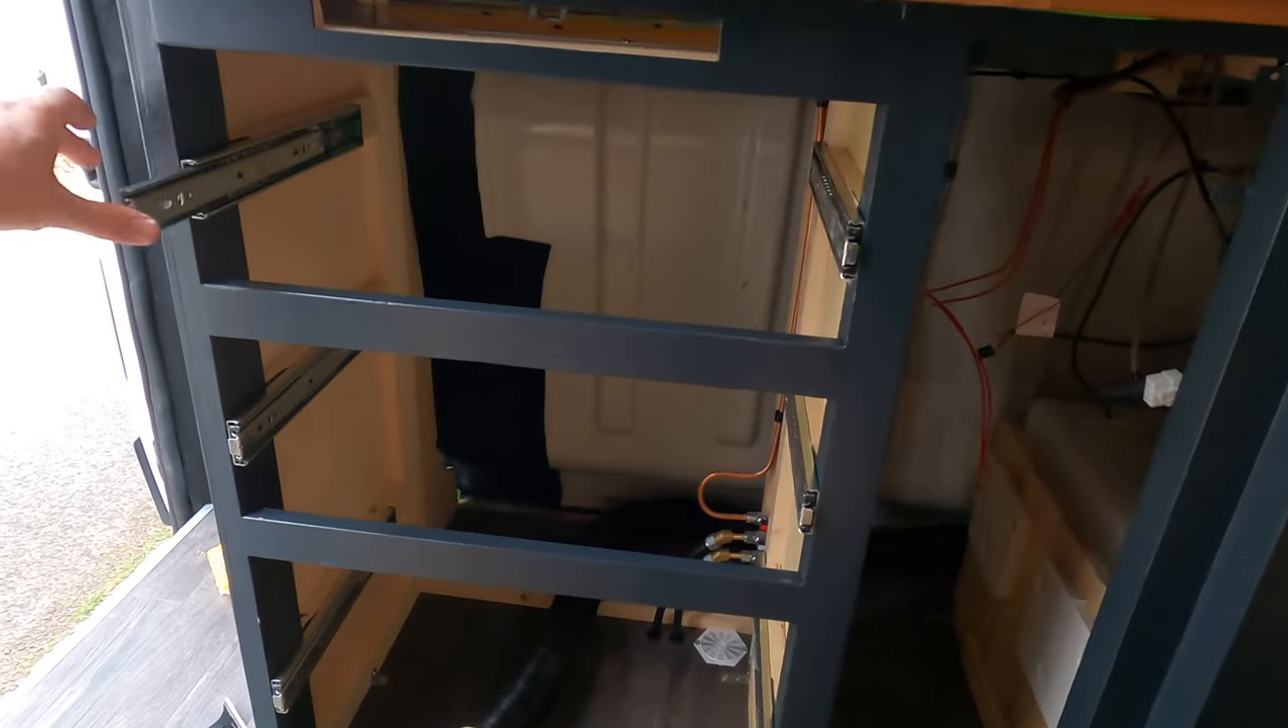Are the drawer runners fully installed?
Yes.